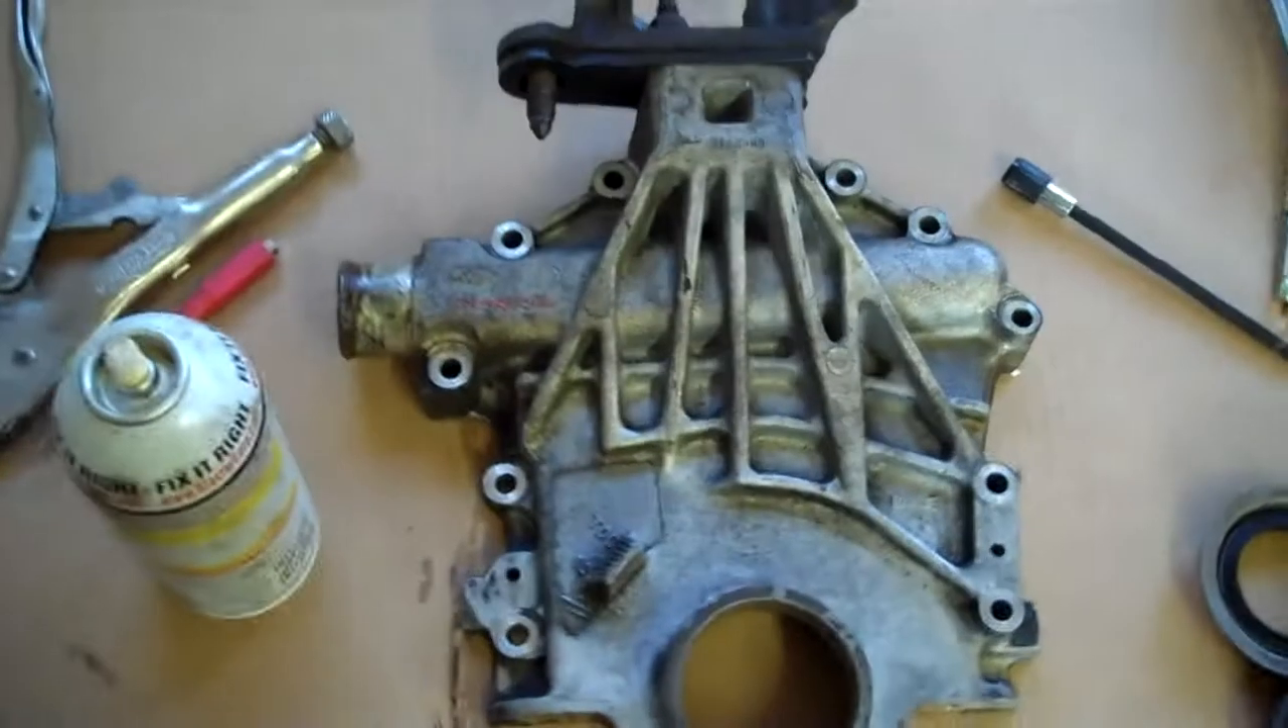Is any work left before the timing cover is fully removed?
No.